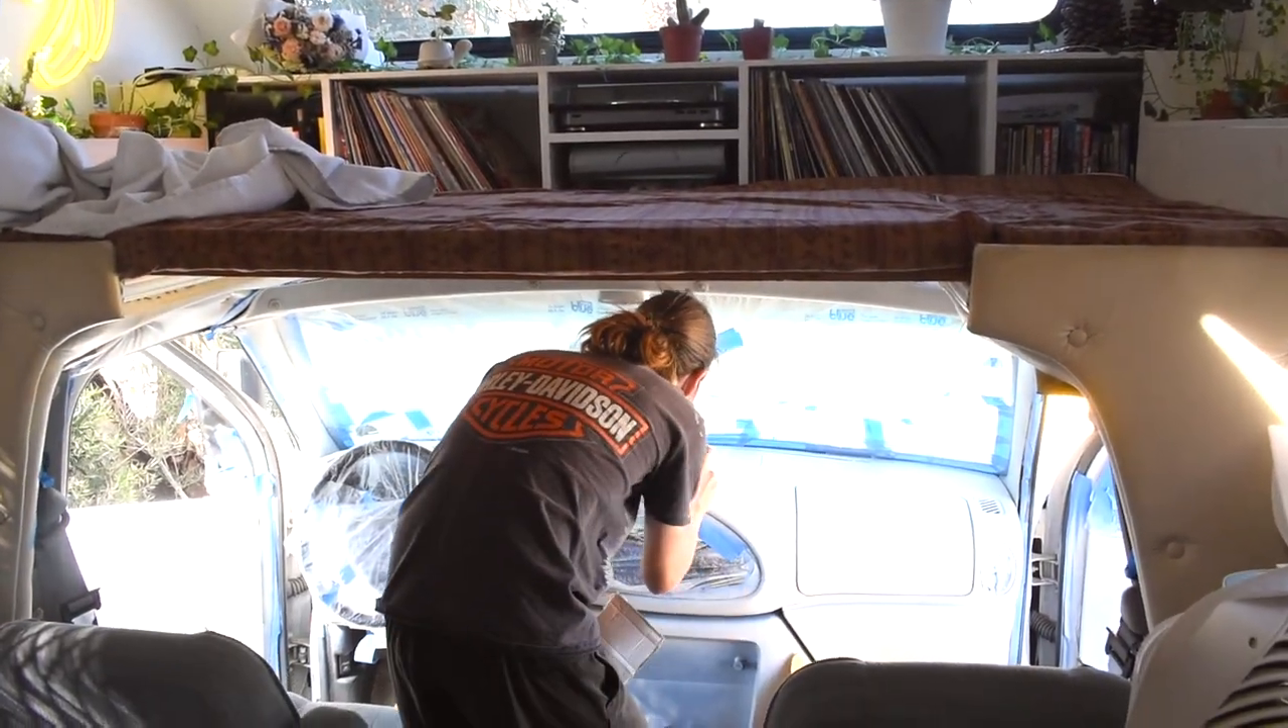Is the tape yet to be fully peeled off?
Yes.